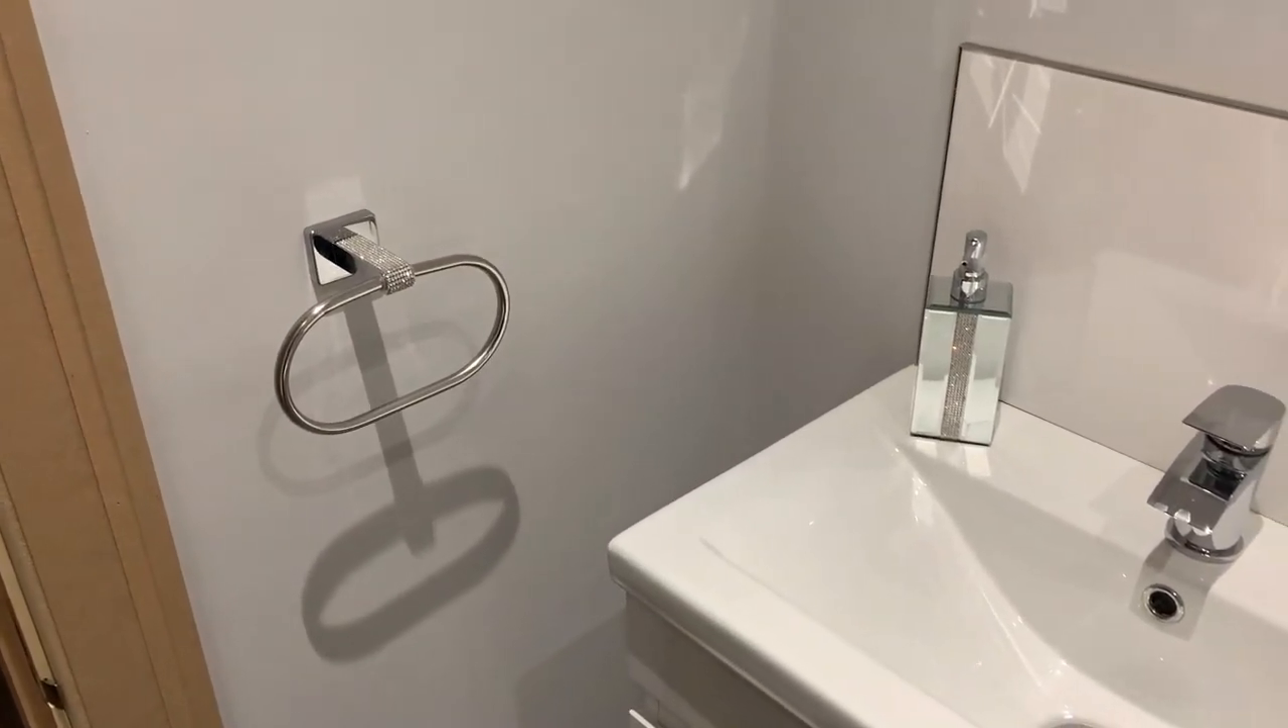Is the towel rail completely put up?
Yes.